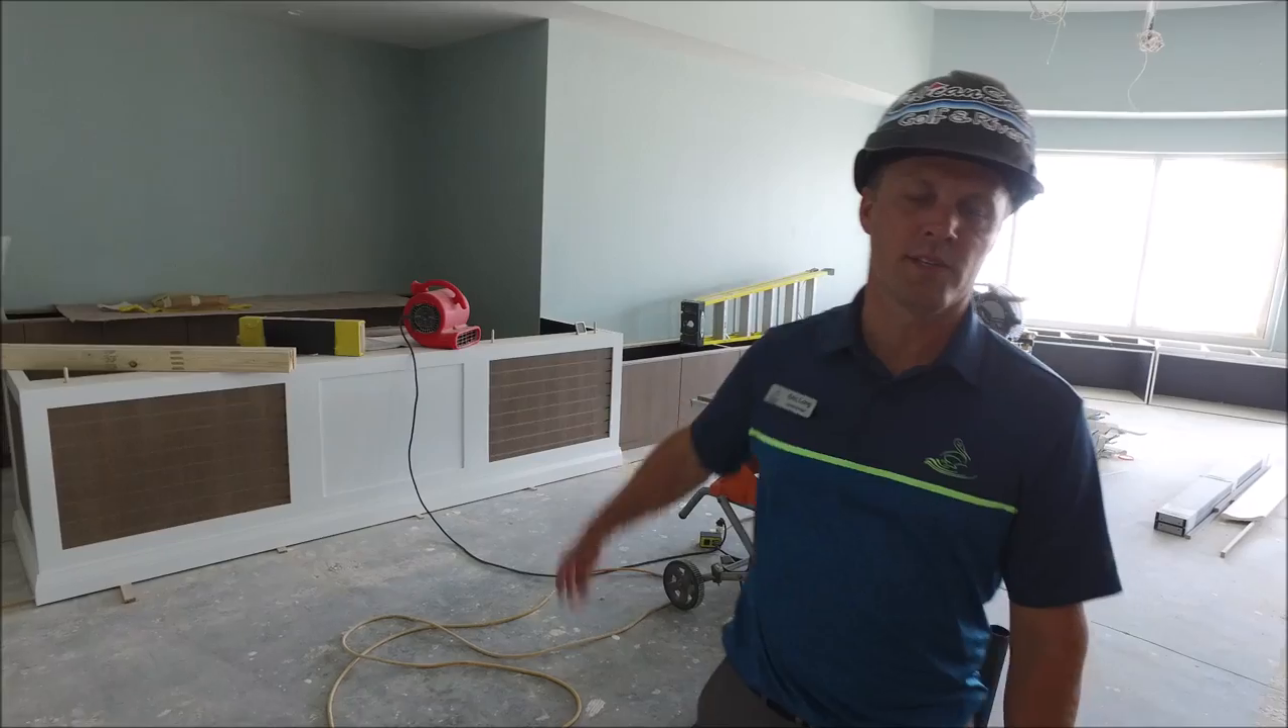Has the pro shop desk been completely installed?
No.